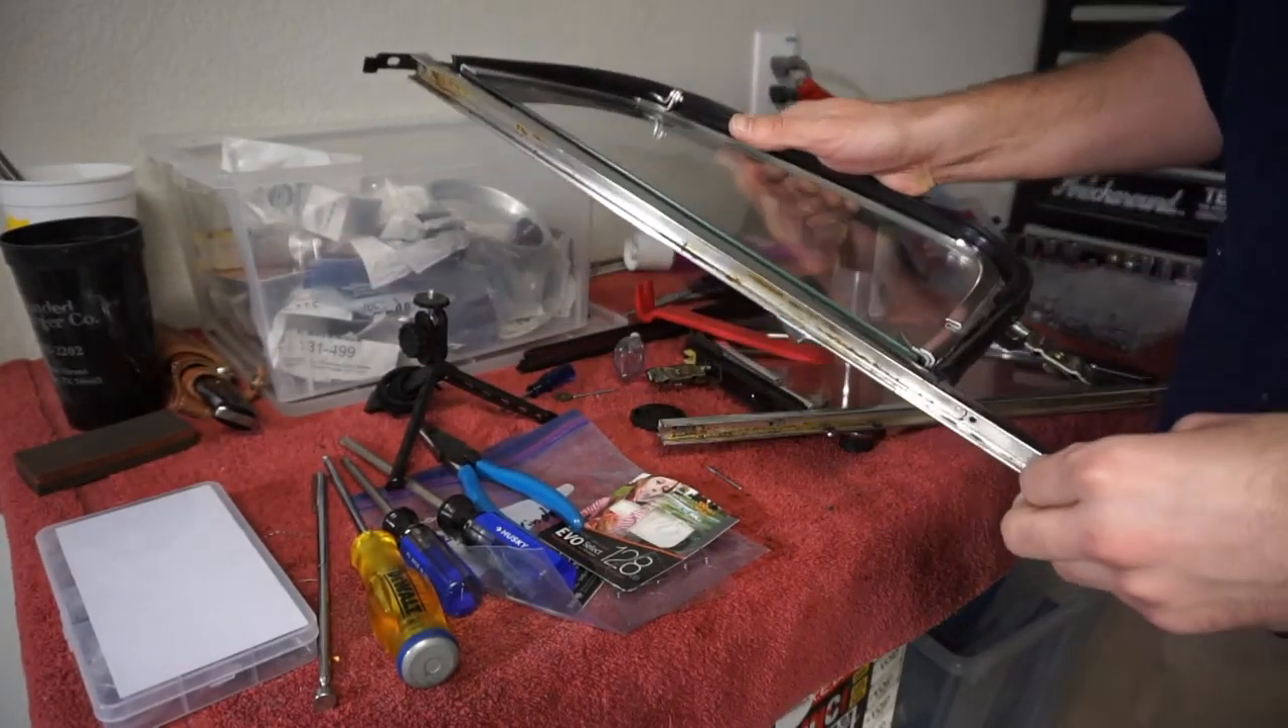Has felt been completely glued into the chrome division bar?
No.